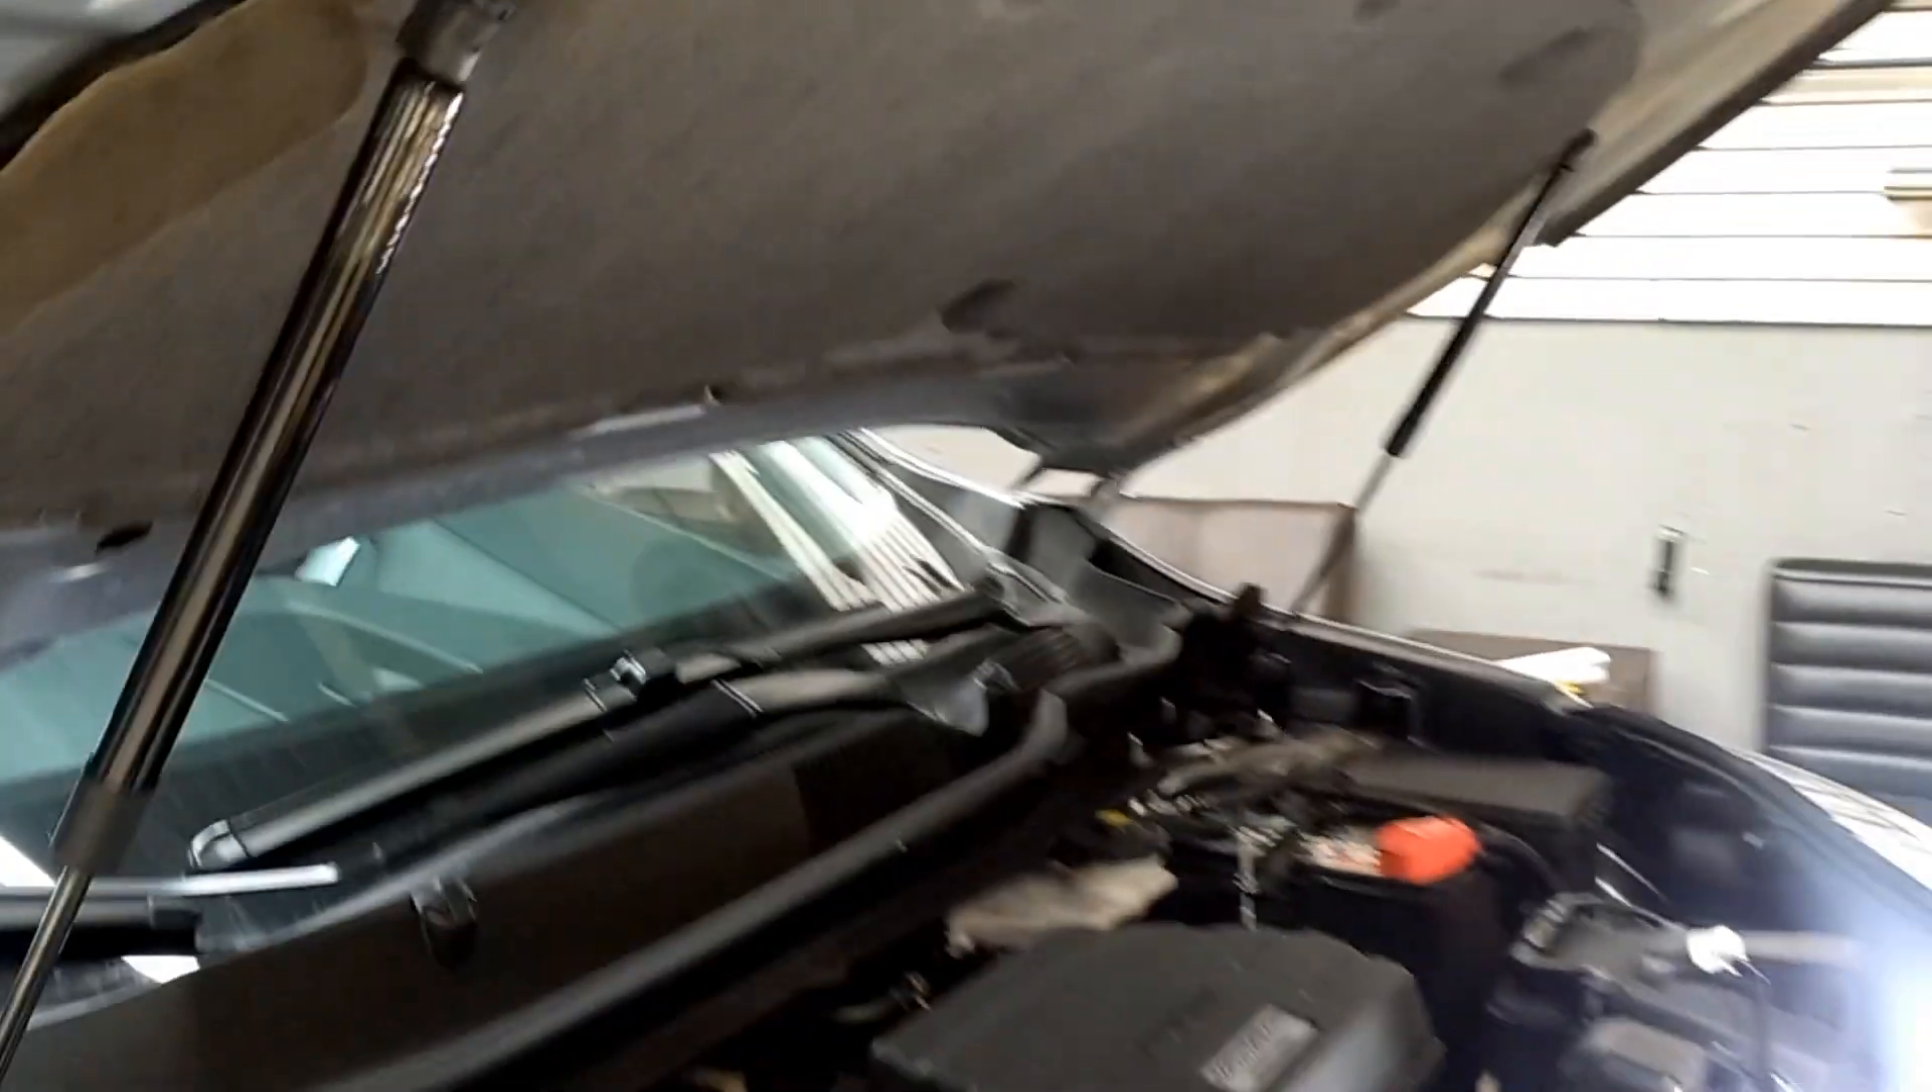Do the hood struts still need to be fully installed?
No.